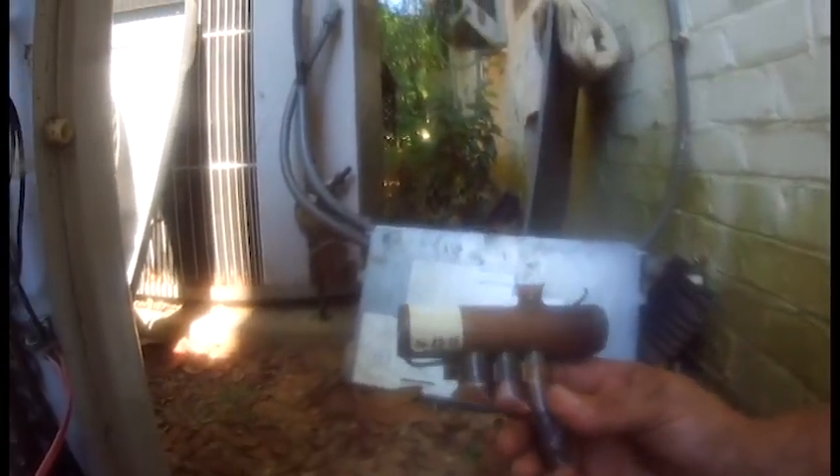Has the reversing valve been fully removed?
Yes.